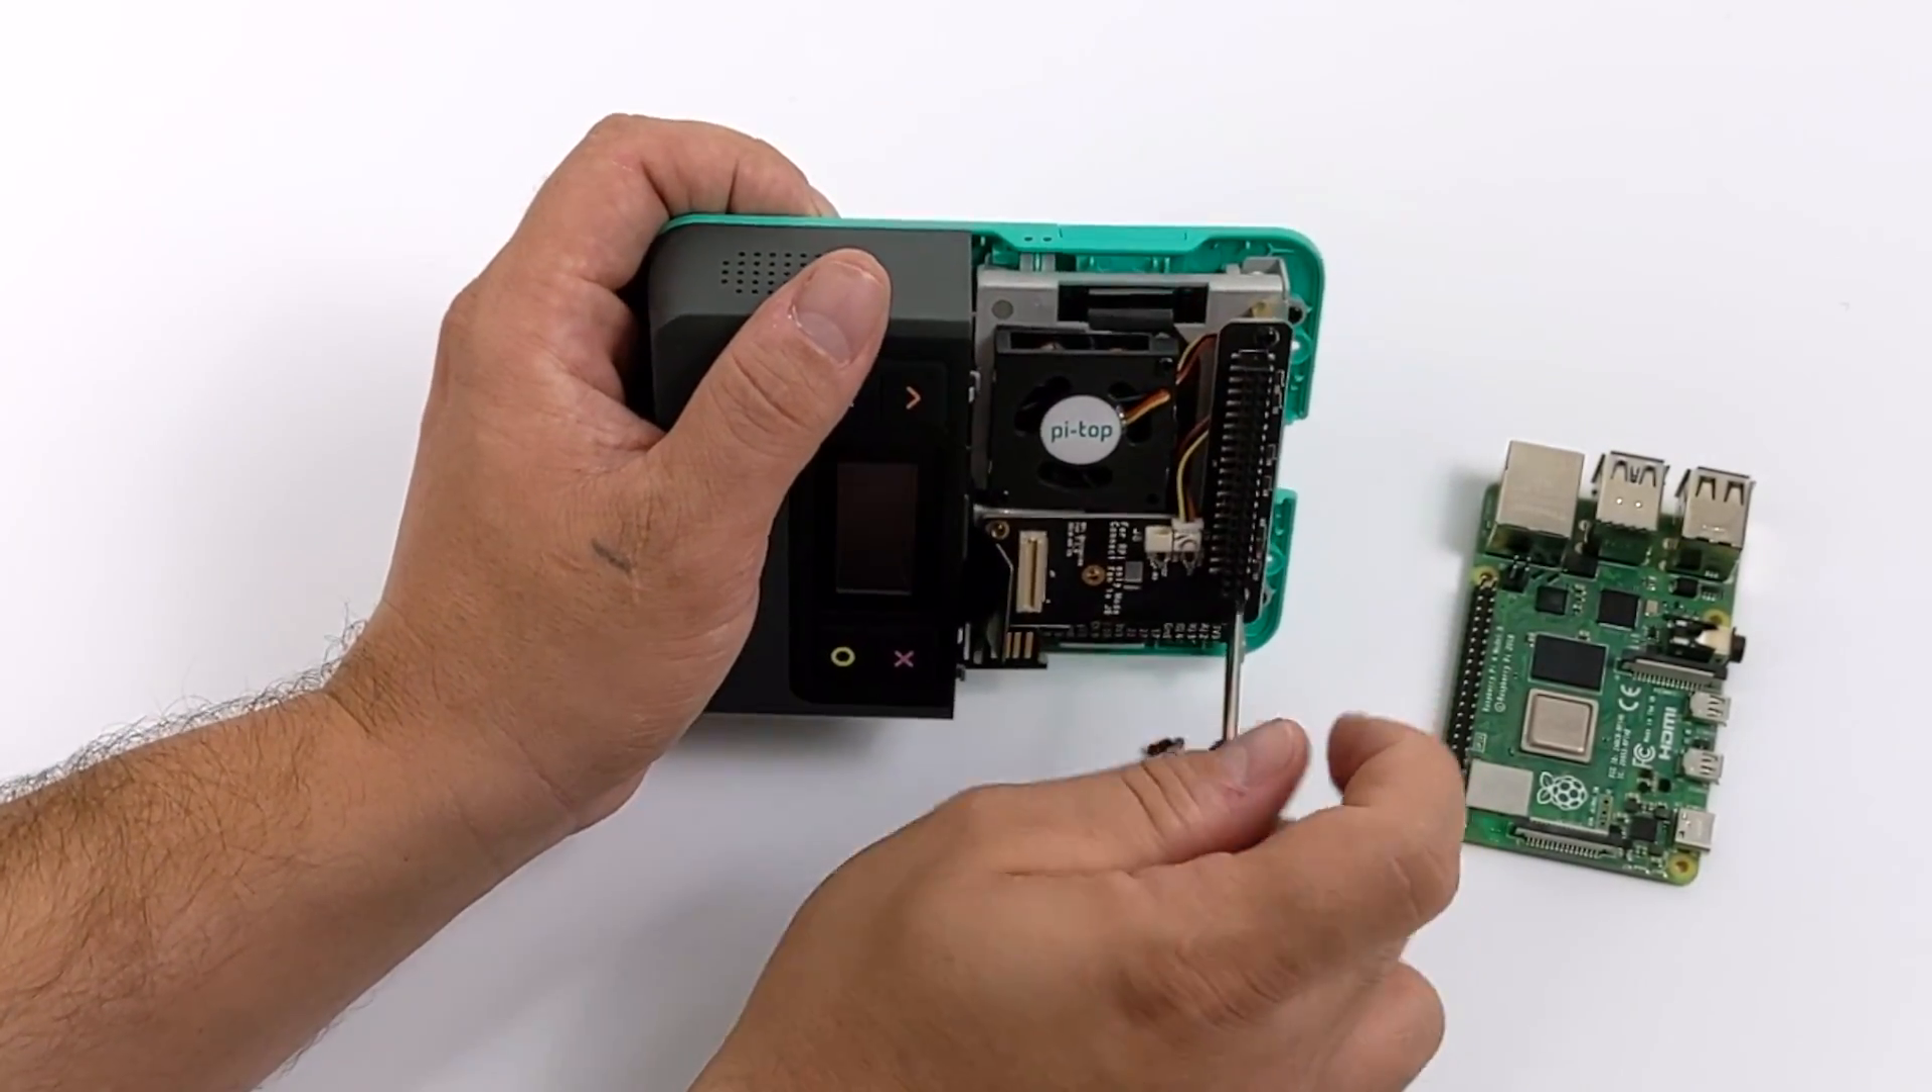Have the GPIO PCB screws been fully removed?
No.